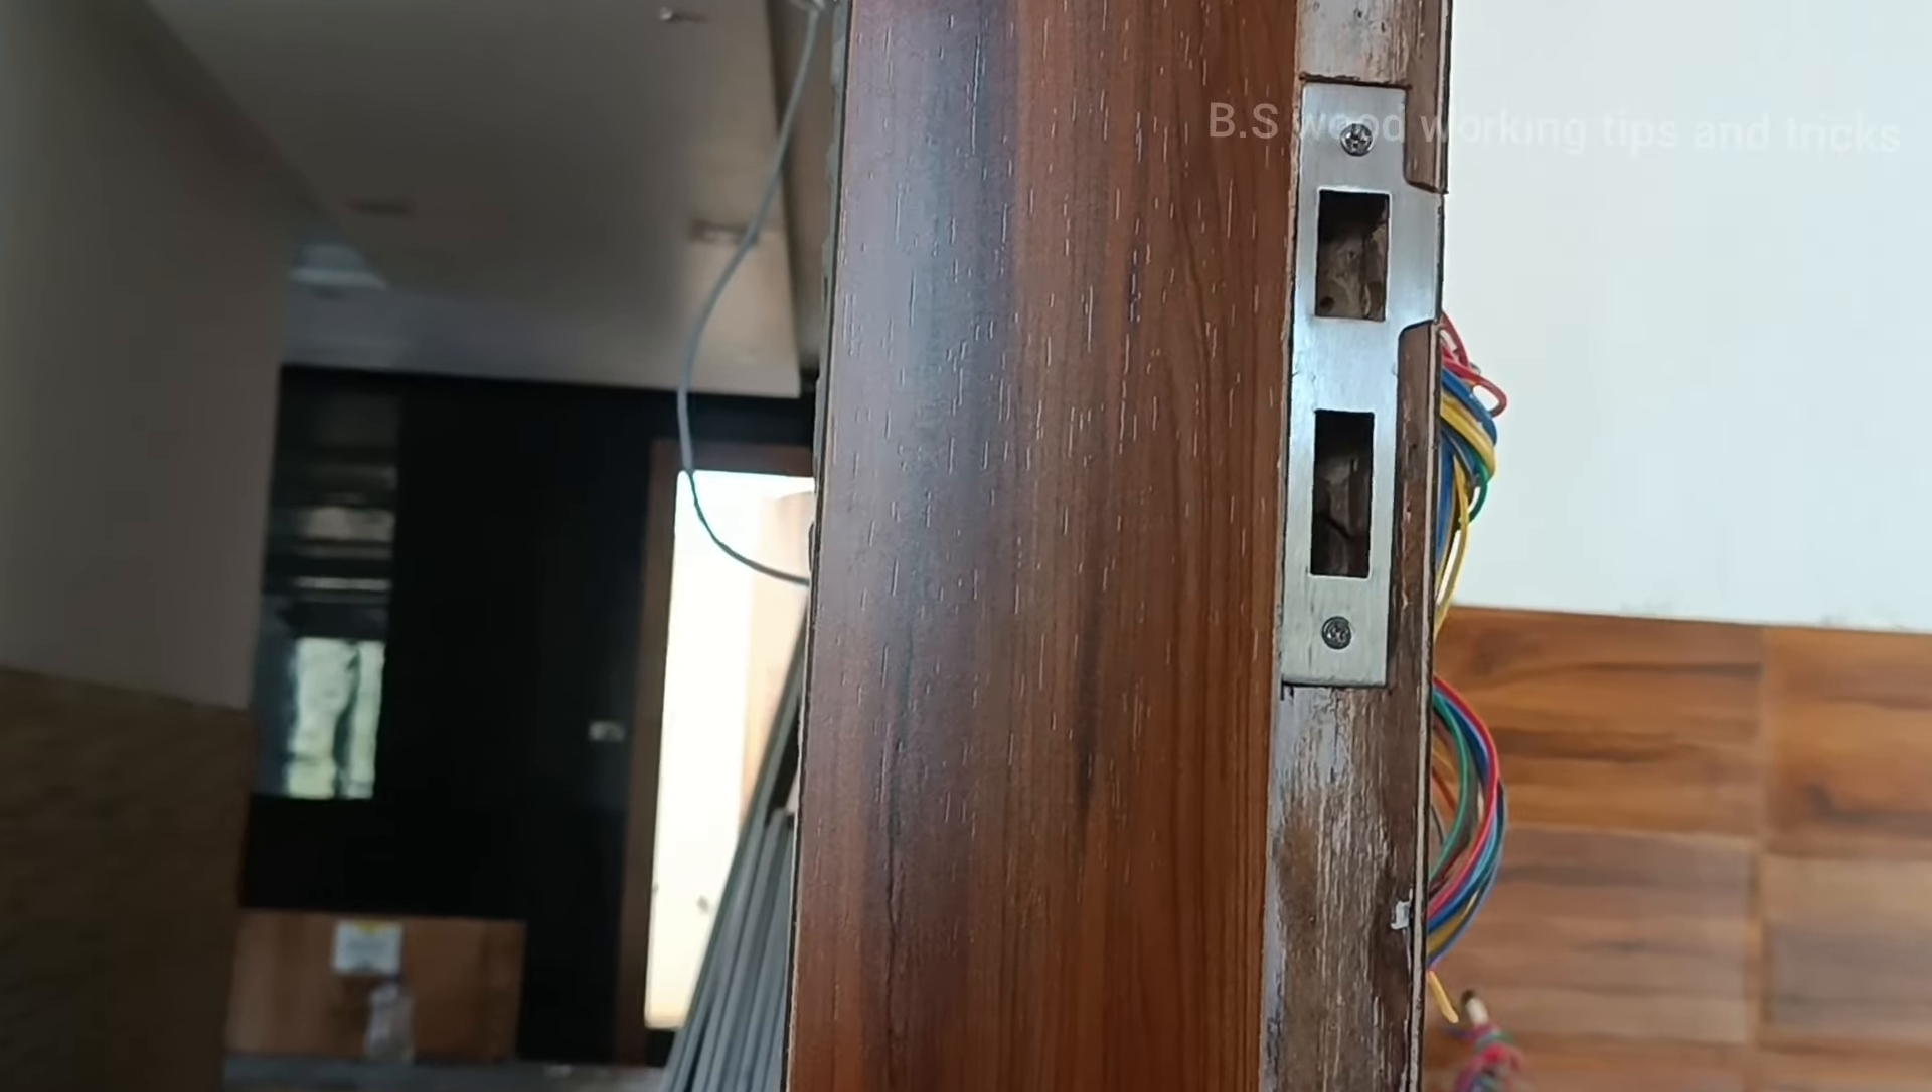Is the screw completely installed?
Yes.